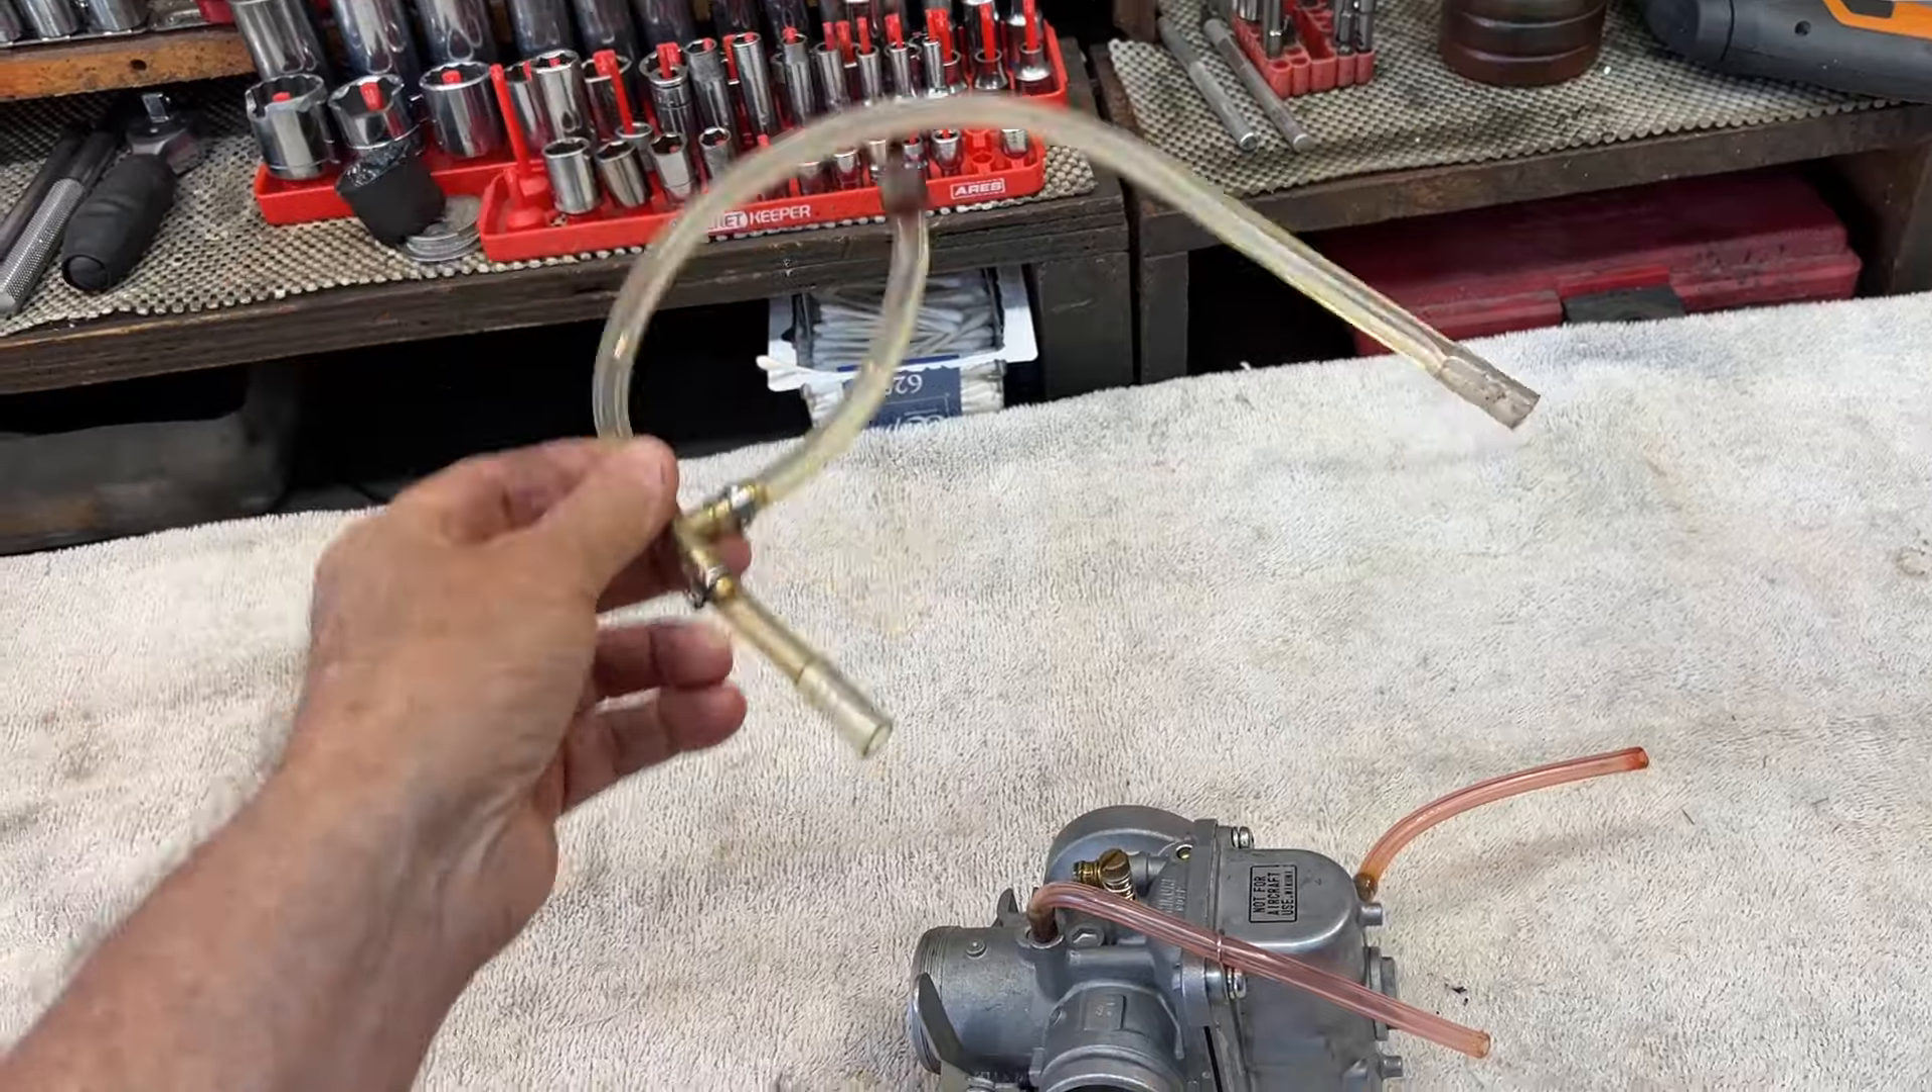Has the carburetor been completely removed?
Yes.